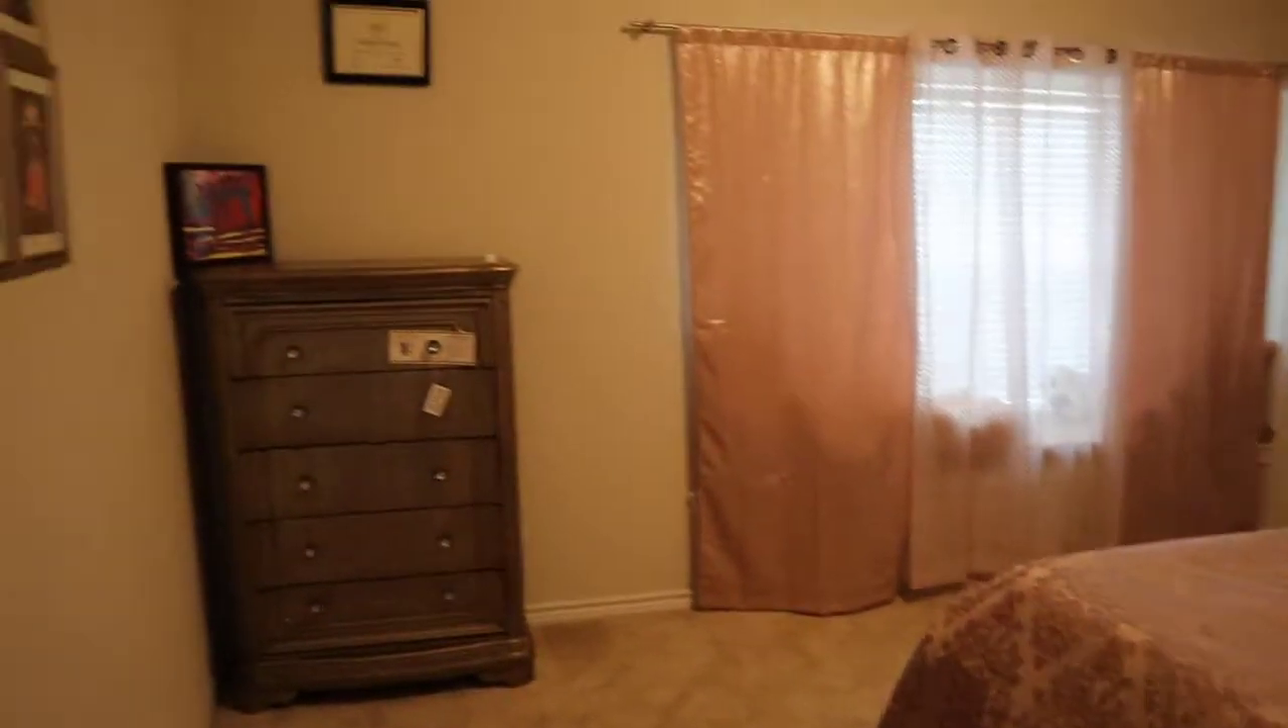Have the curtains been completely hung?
Yes.